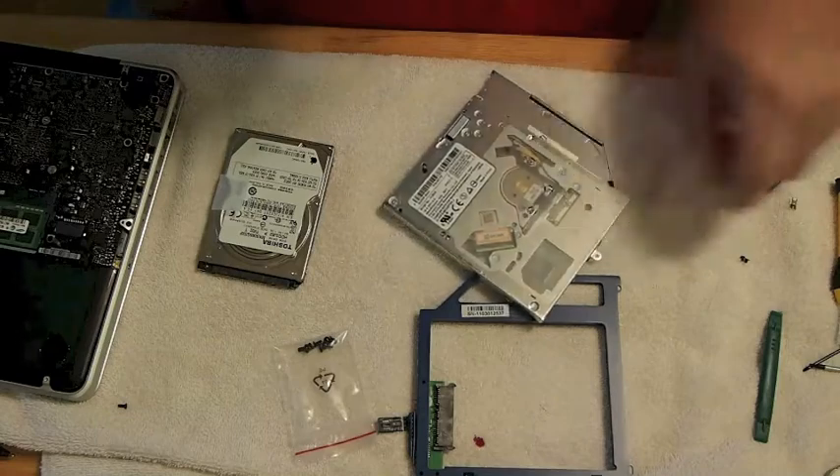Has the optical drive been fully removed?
Yes.